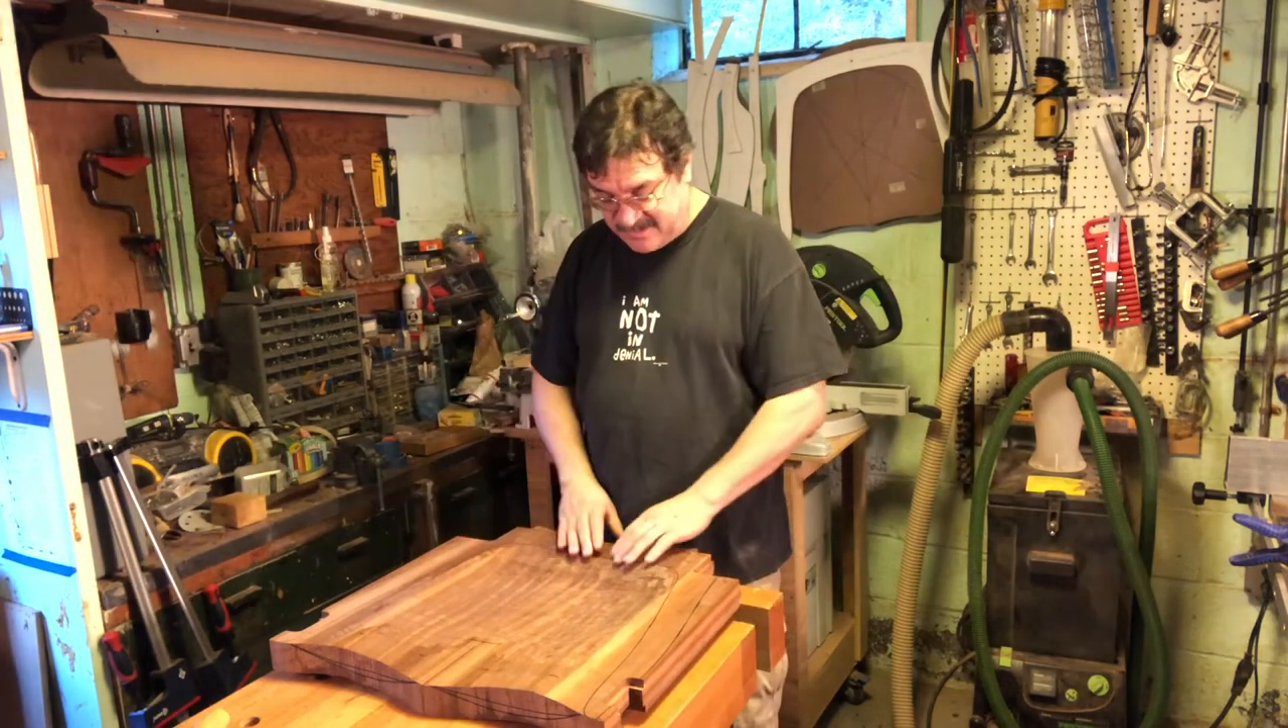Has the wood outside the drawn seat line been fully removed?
No.